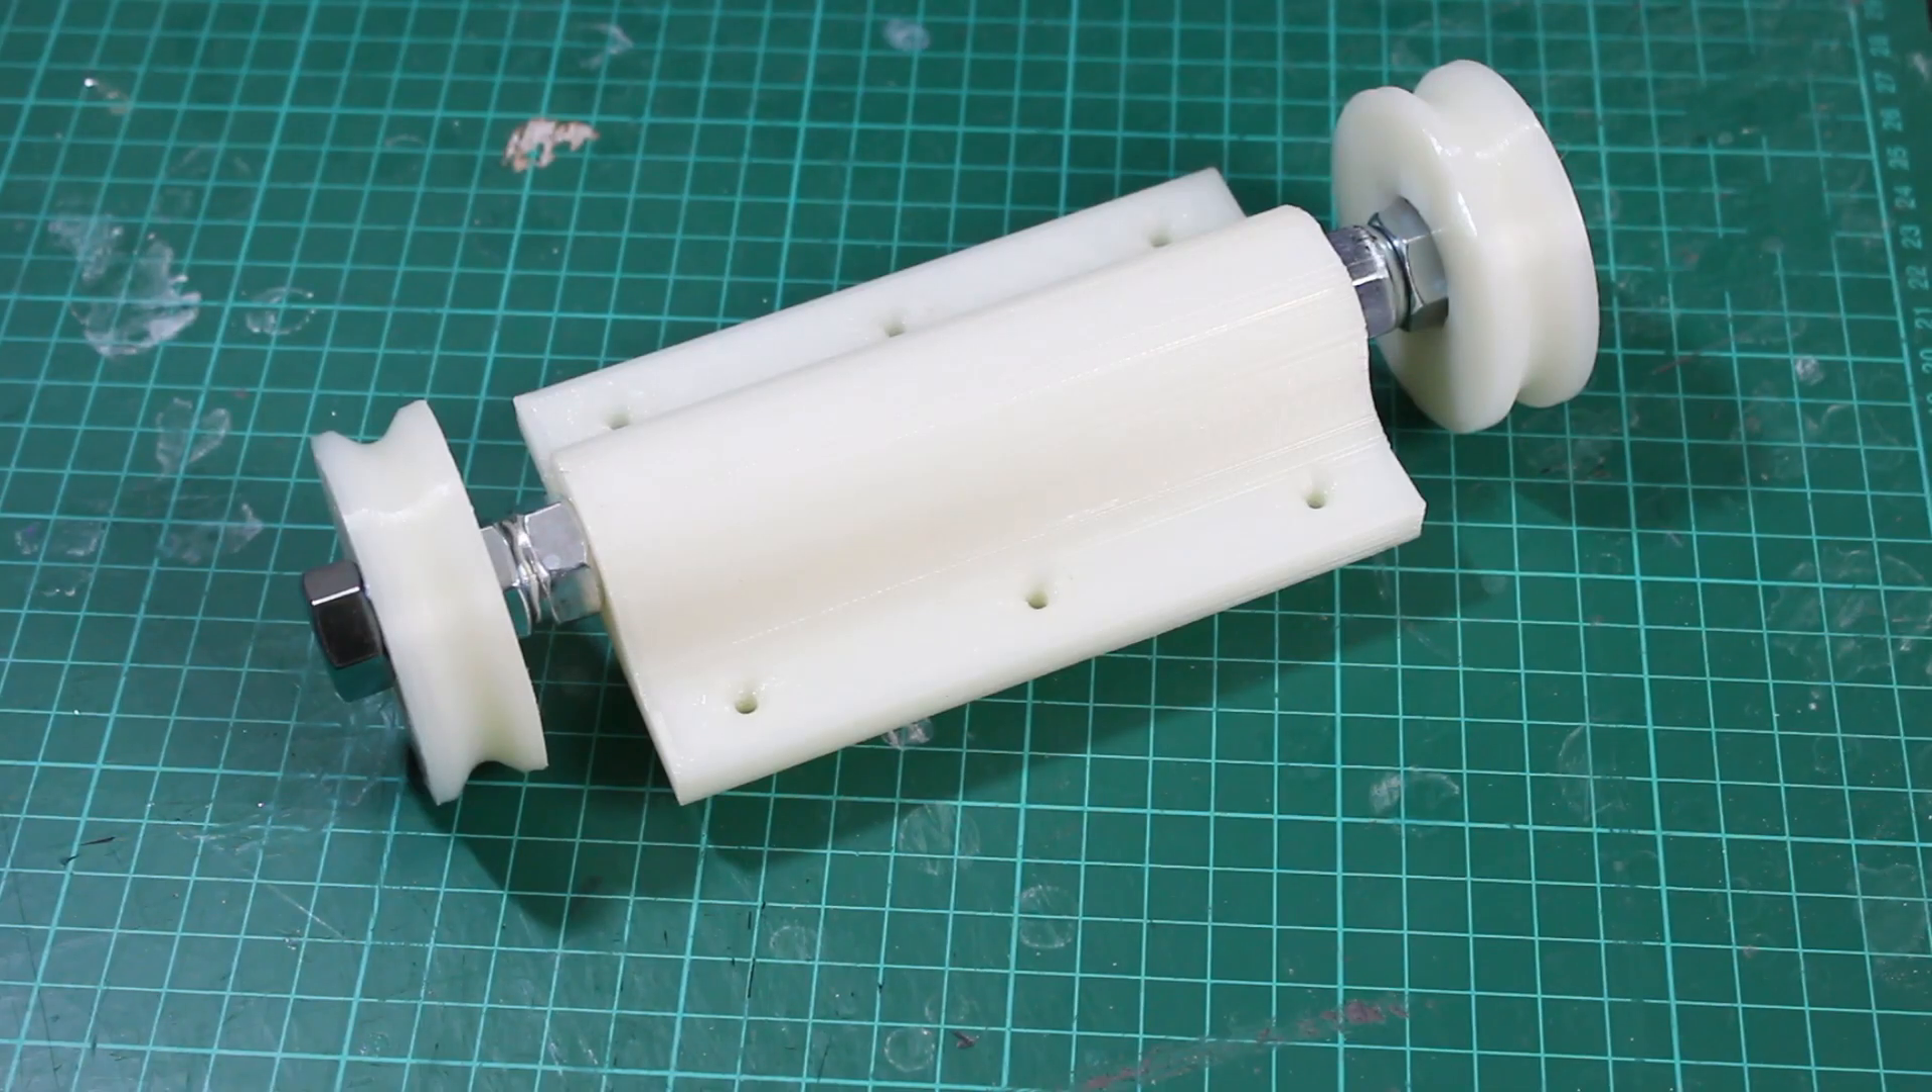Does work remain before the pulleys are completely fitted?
No.